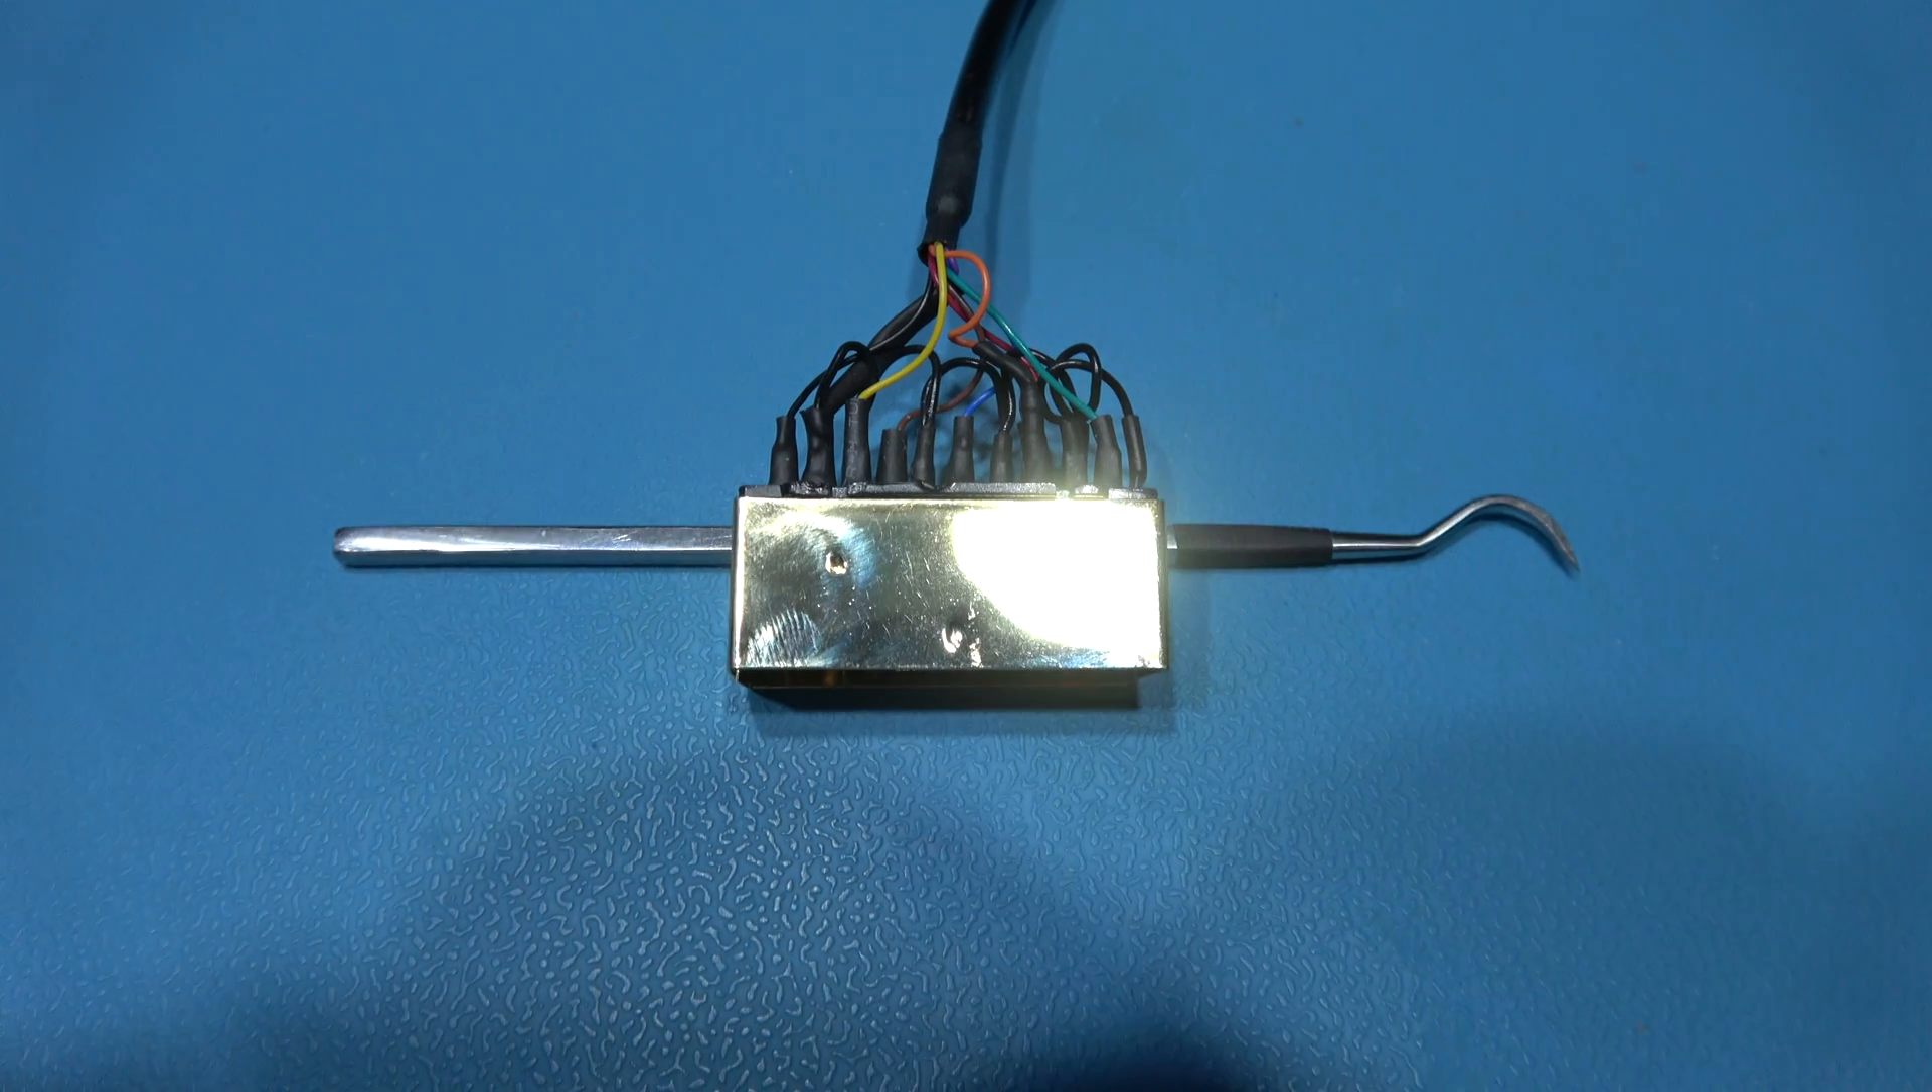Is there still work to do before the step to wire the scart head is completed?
No.